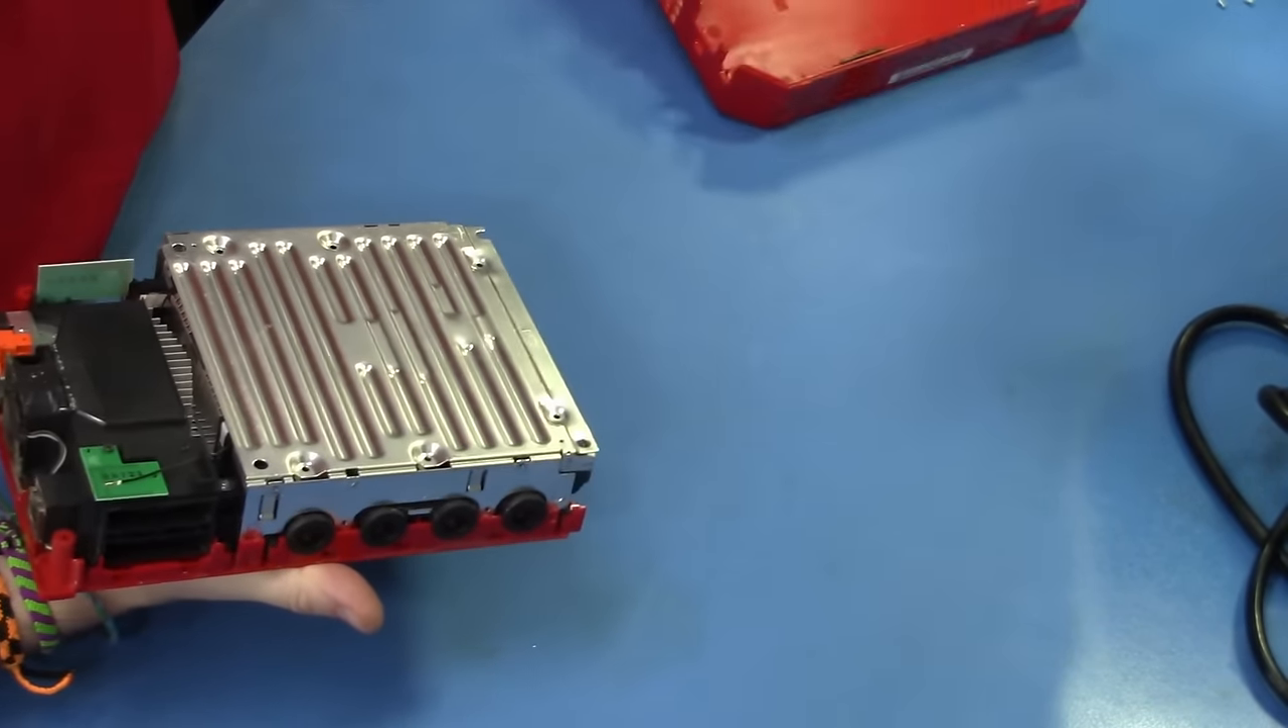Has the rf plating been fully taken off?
No.